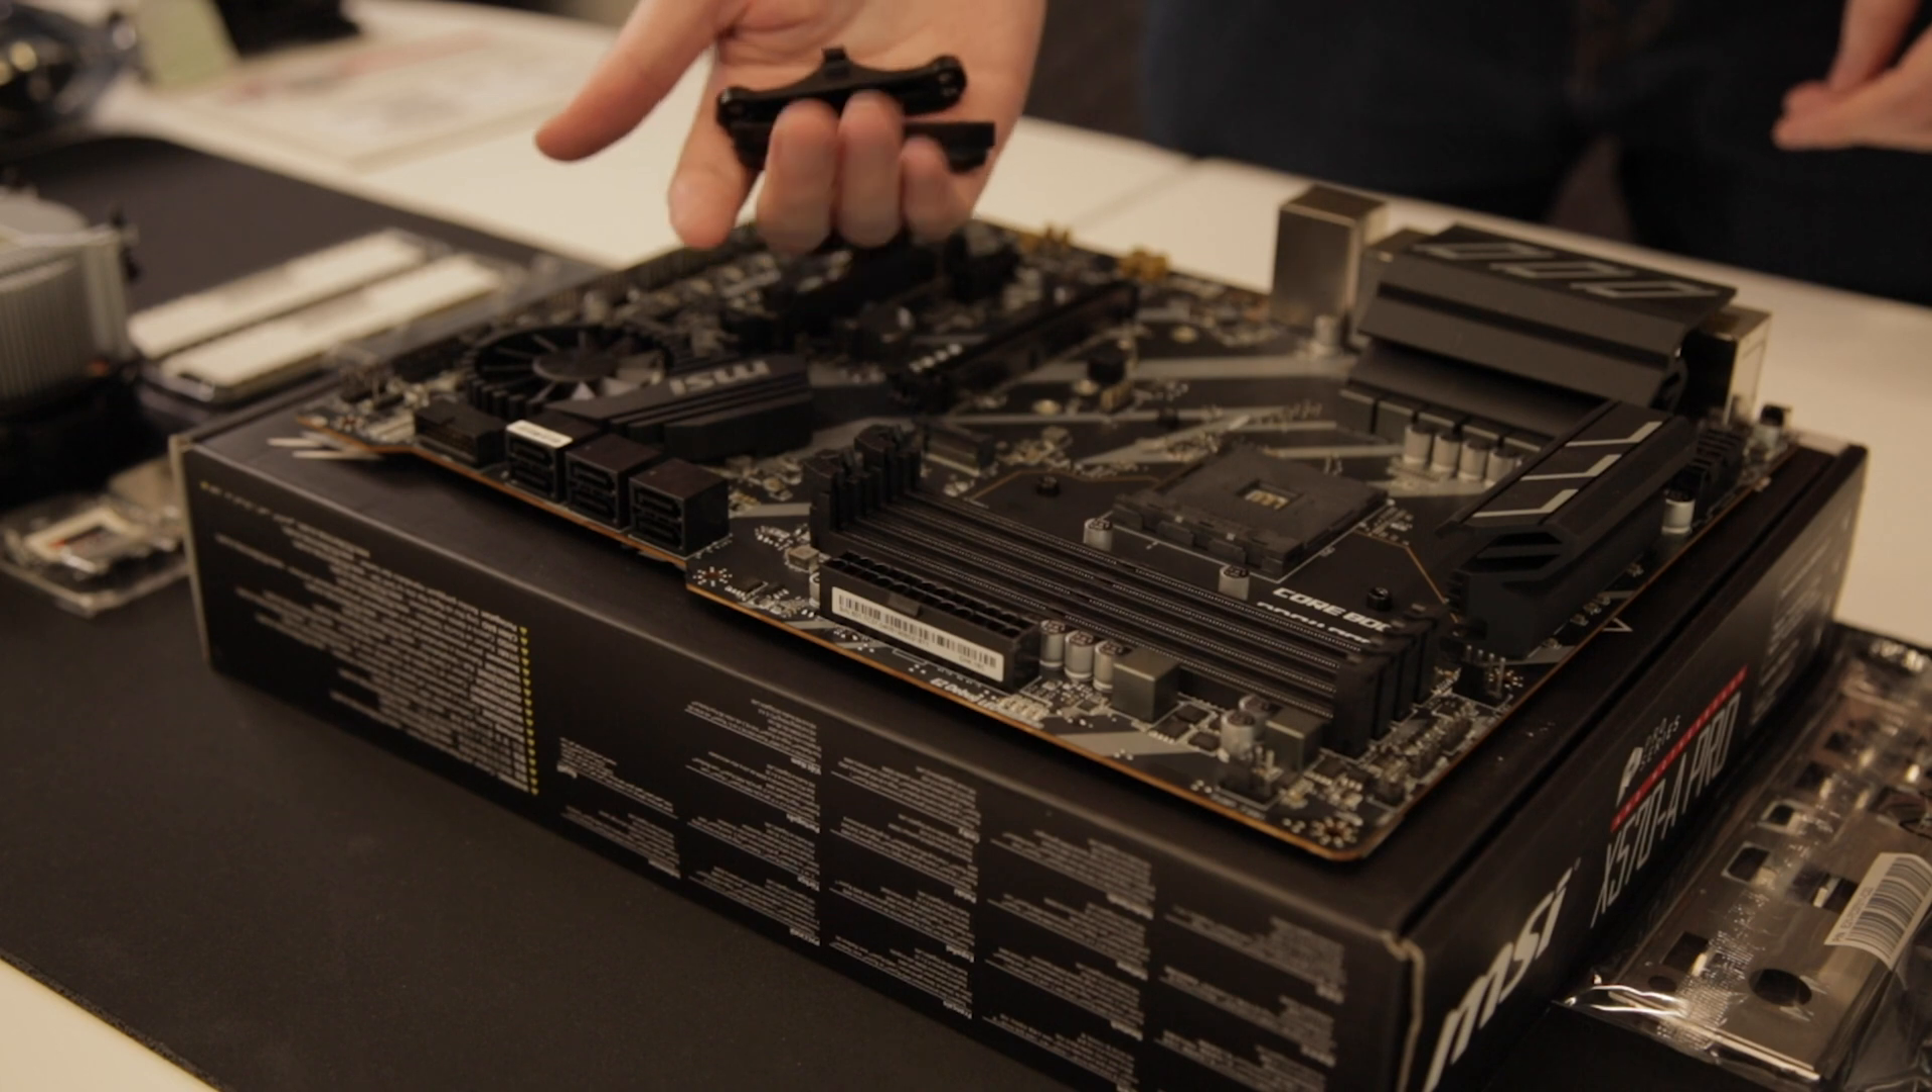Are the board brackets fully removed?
Yes.